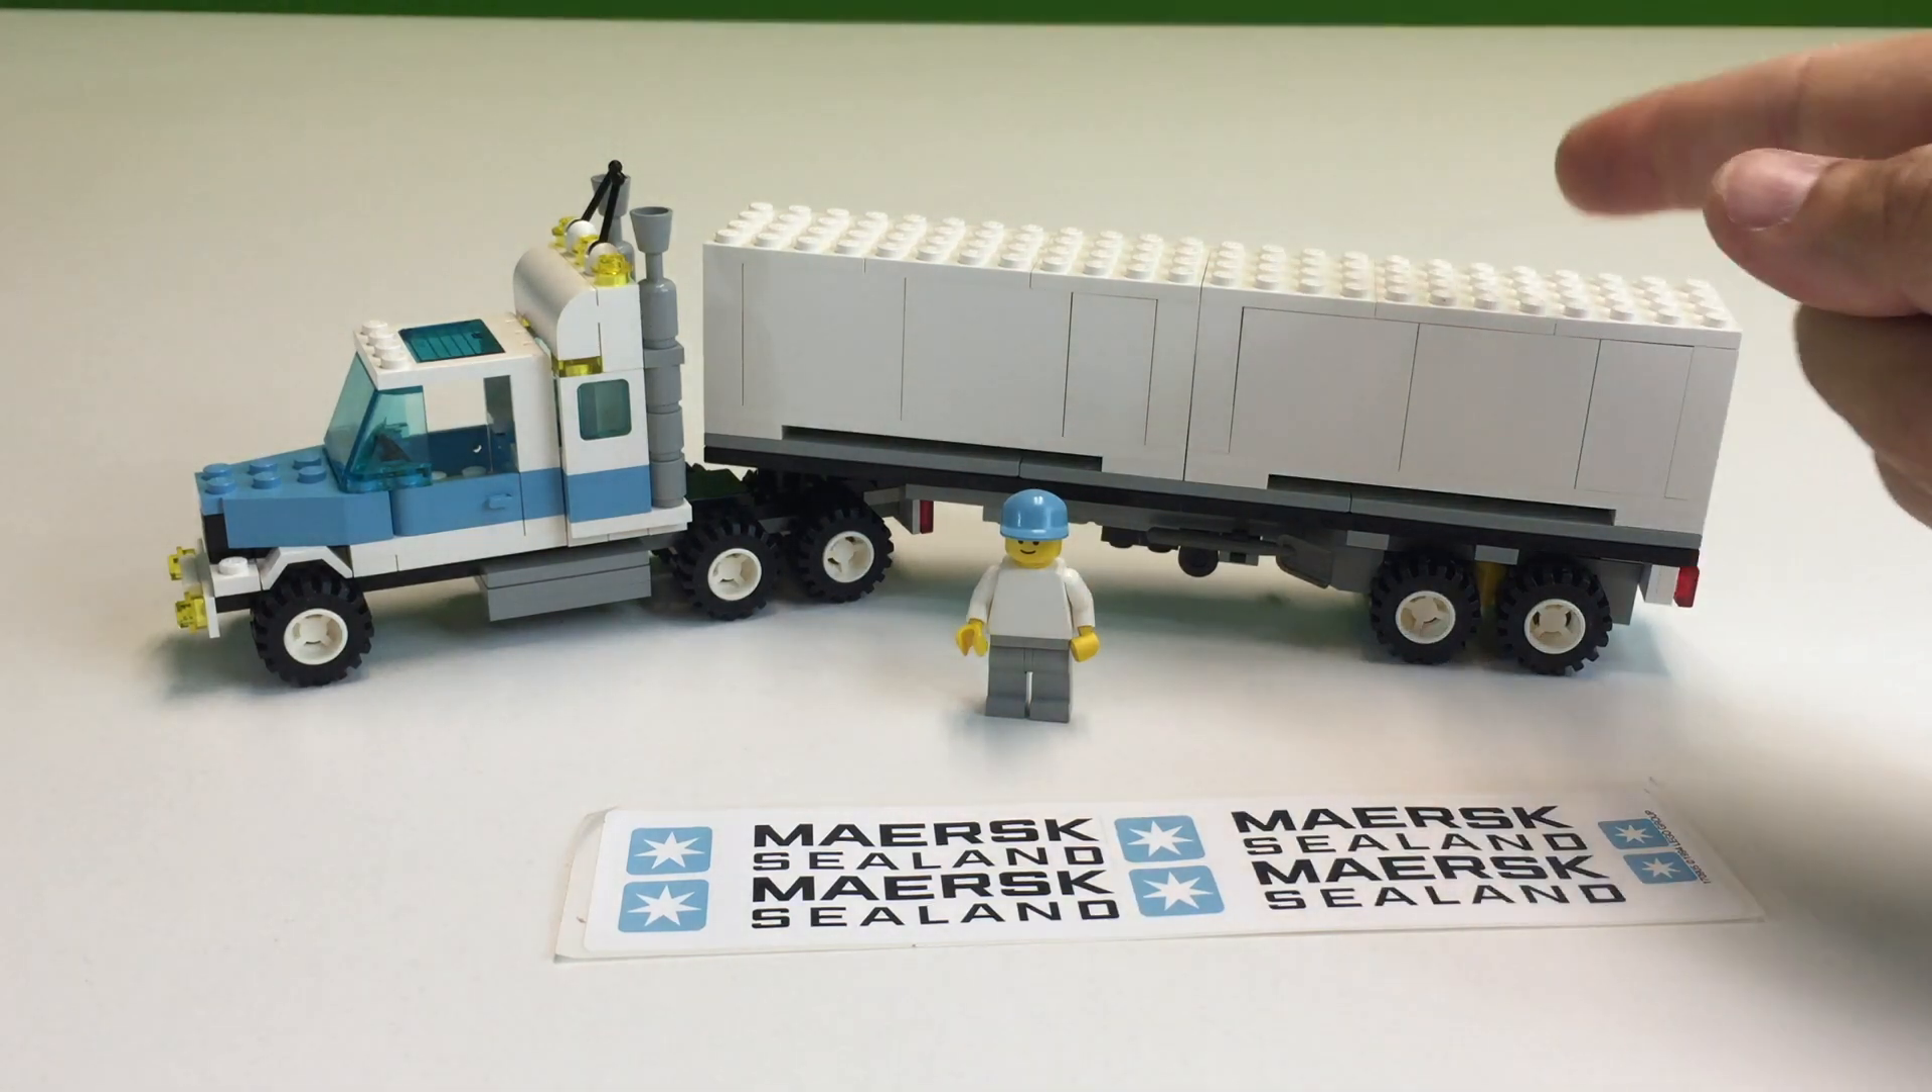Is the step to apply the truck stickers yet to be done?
Yes.